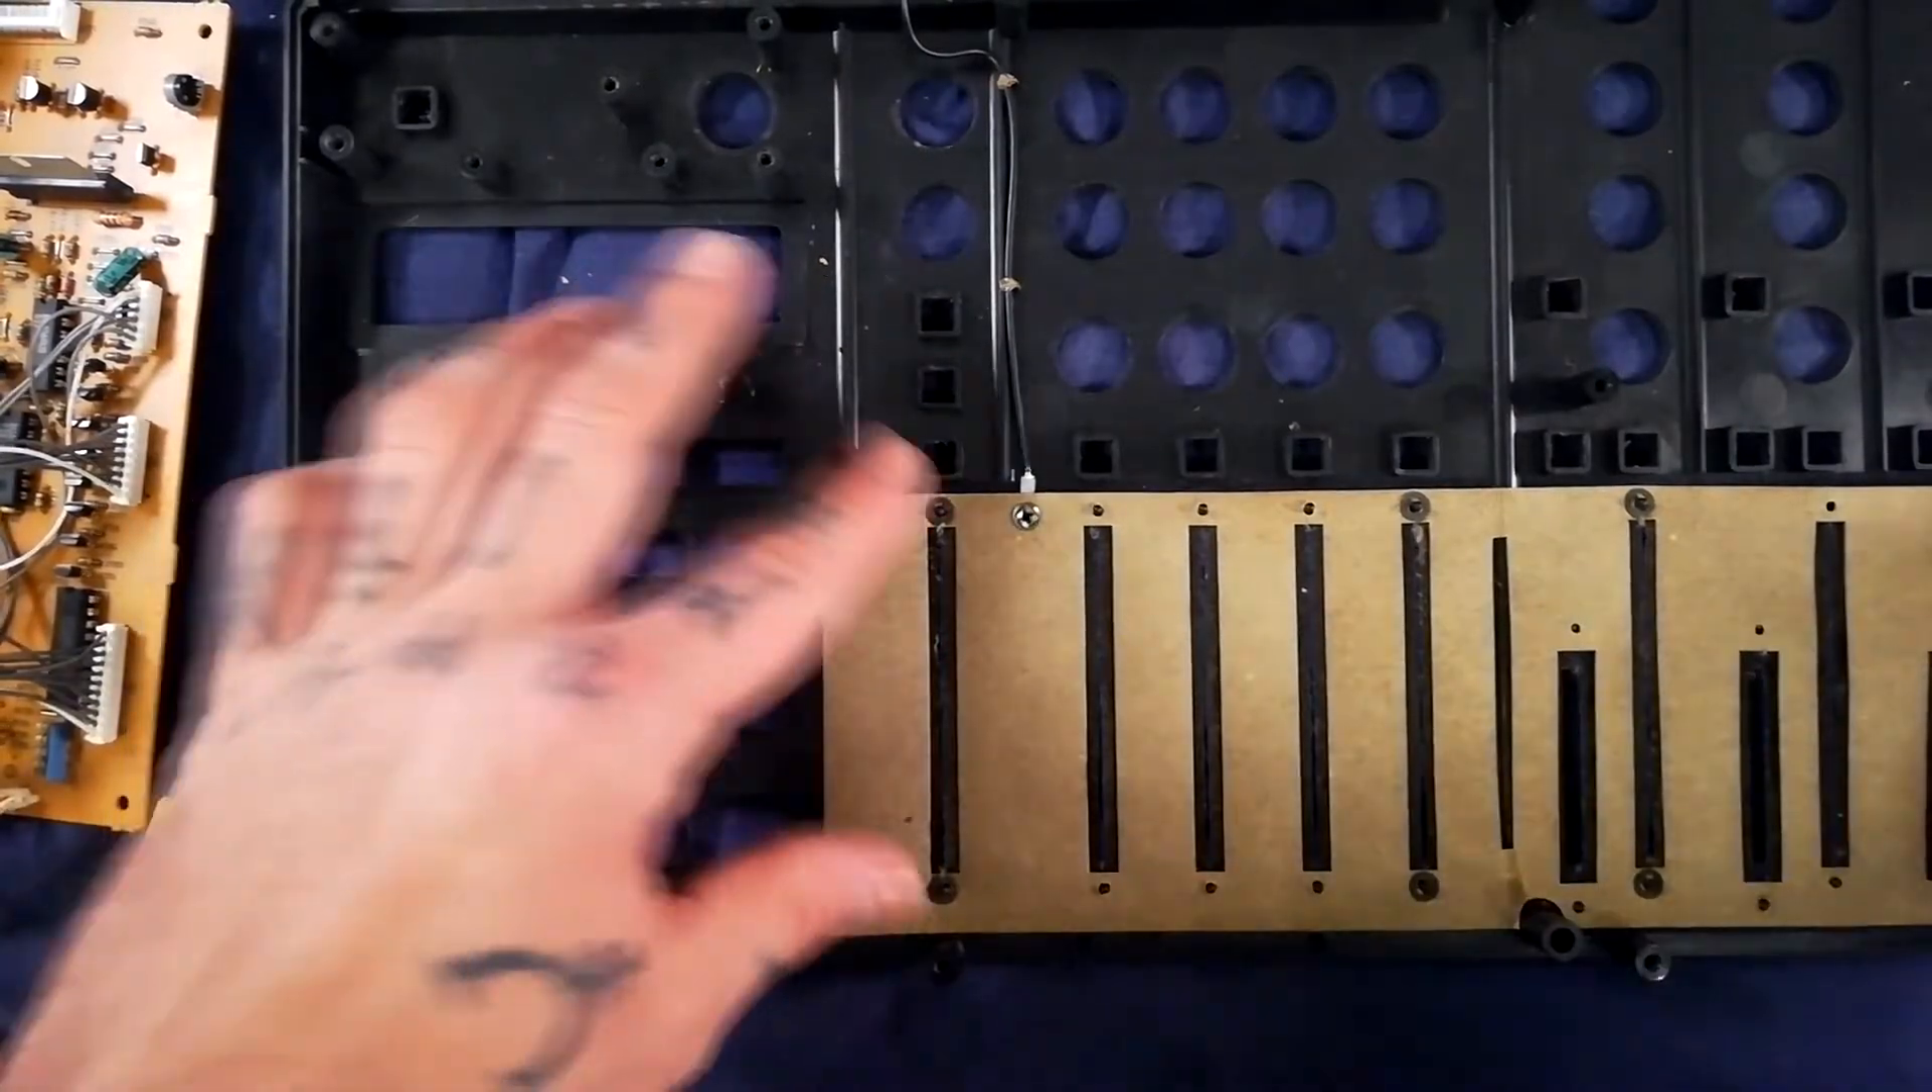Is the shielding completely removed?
No.